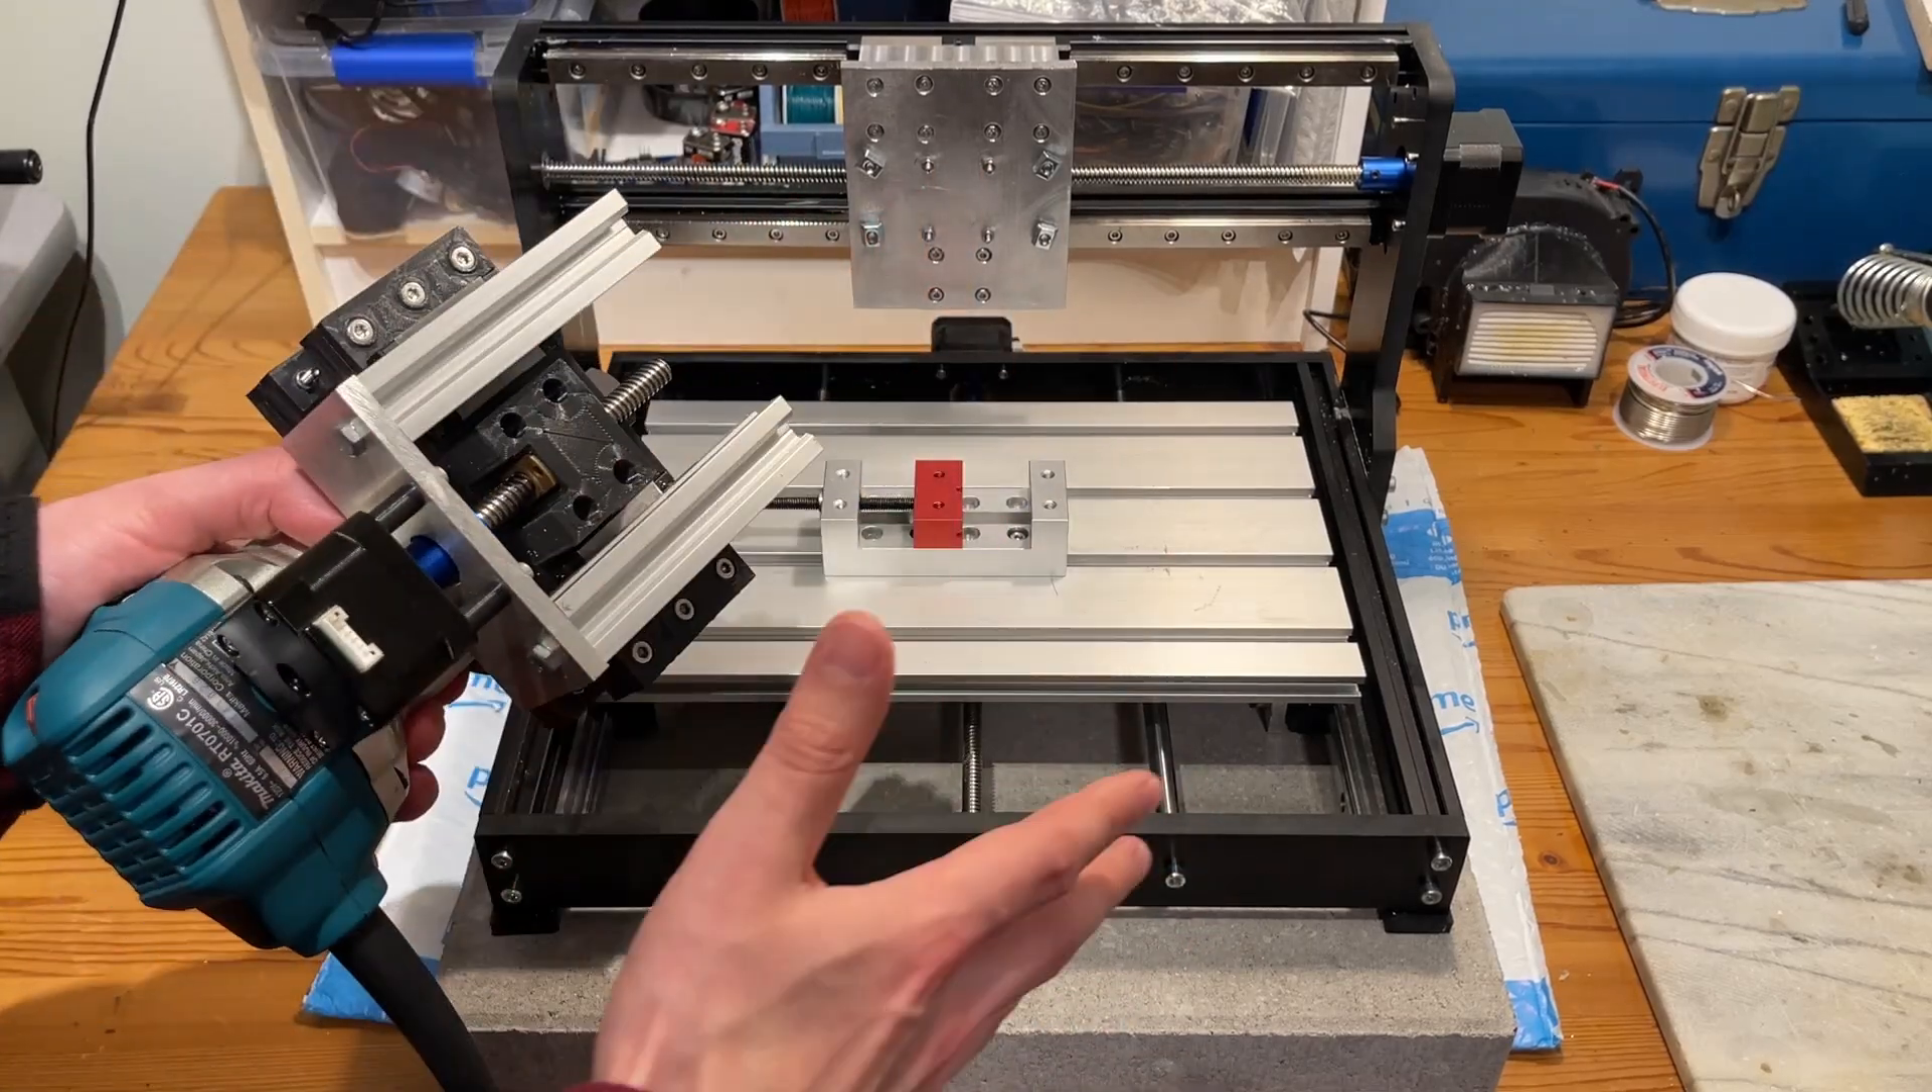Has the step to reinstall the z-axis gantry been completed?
No.